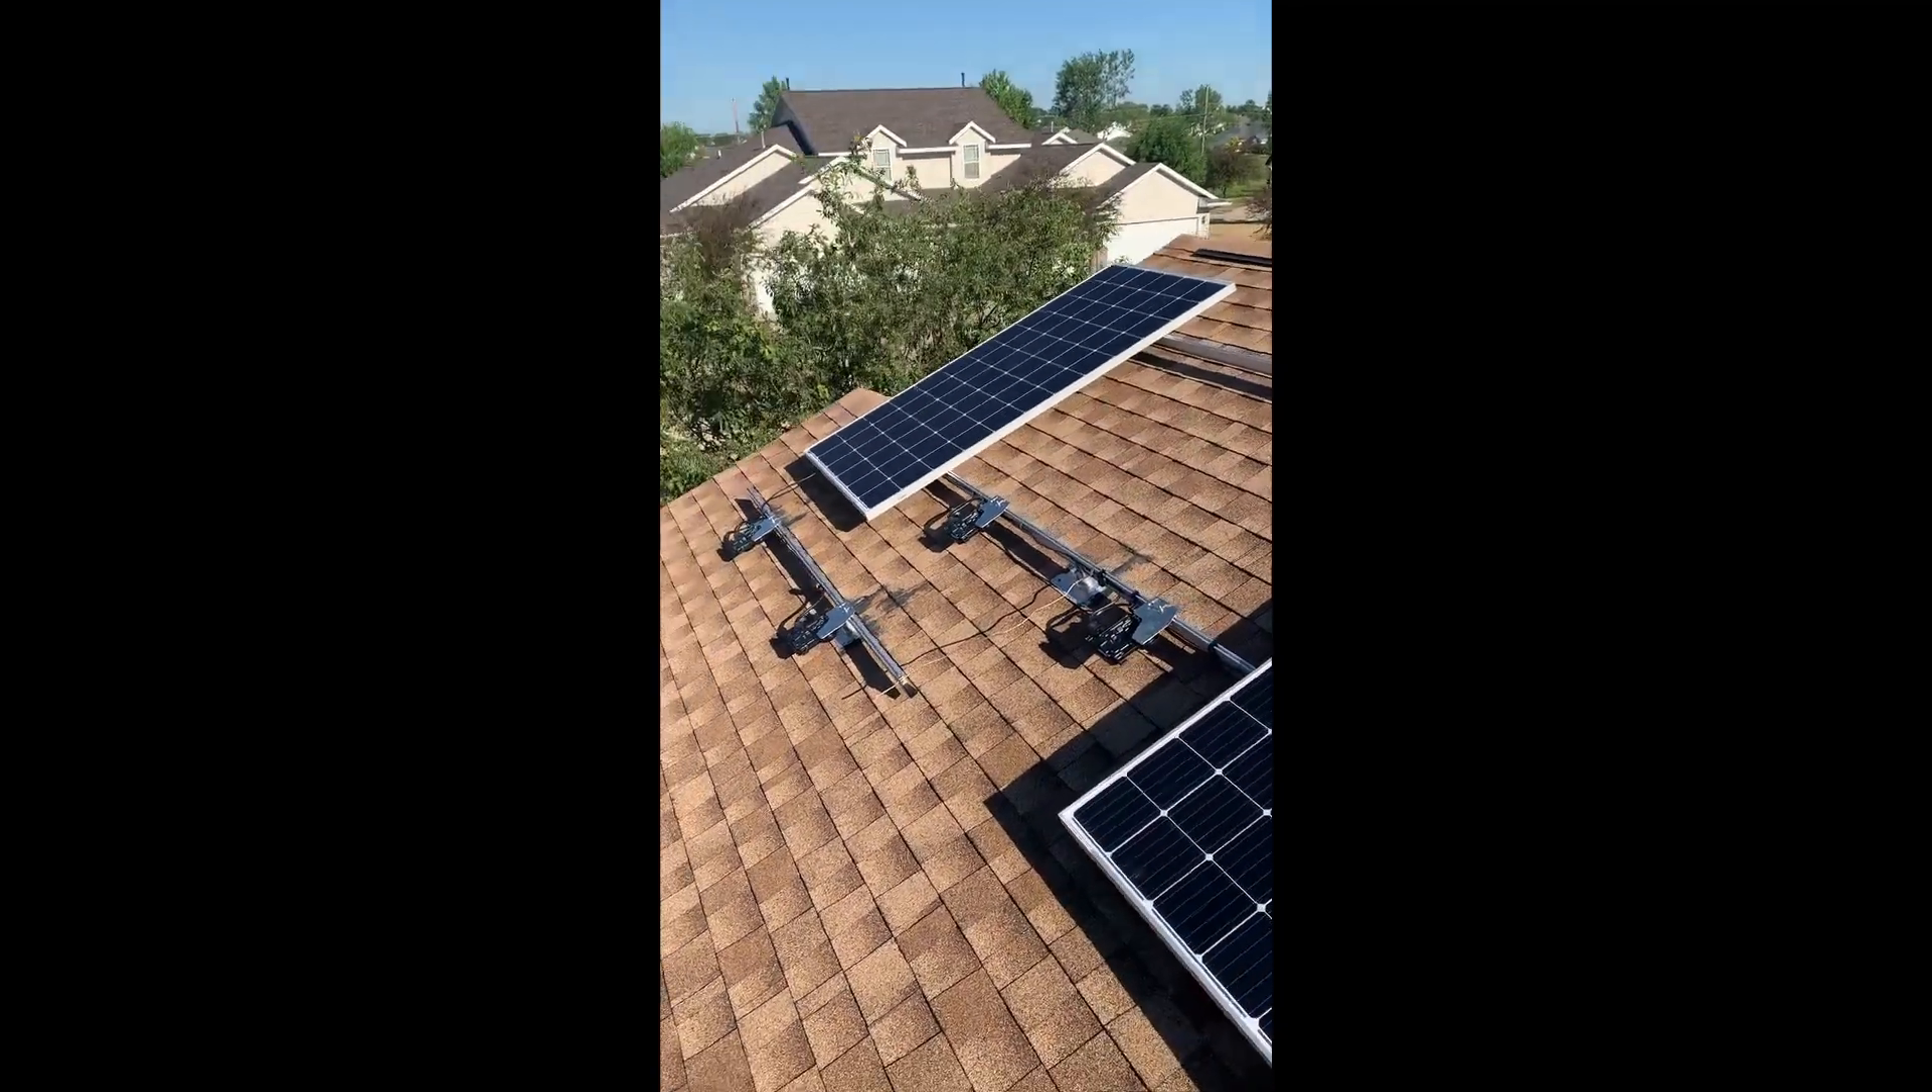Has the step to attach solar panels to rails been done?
No.